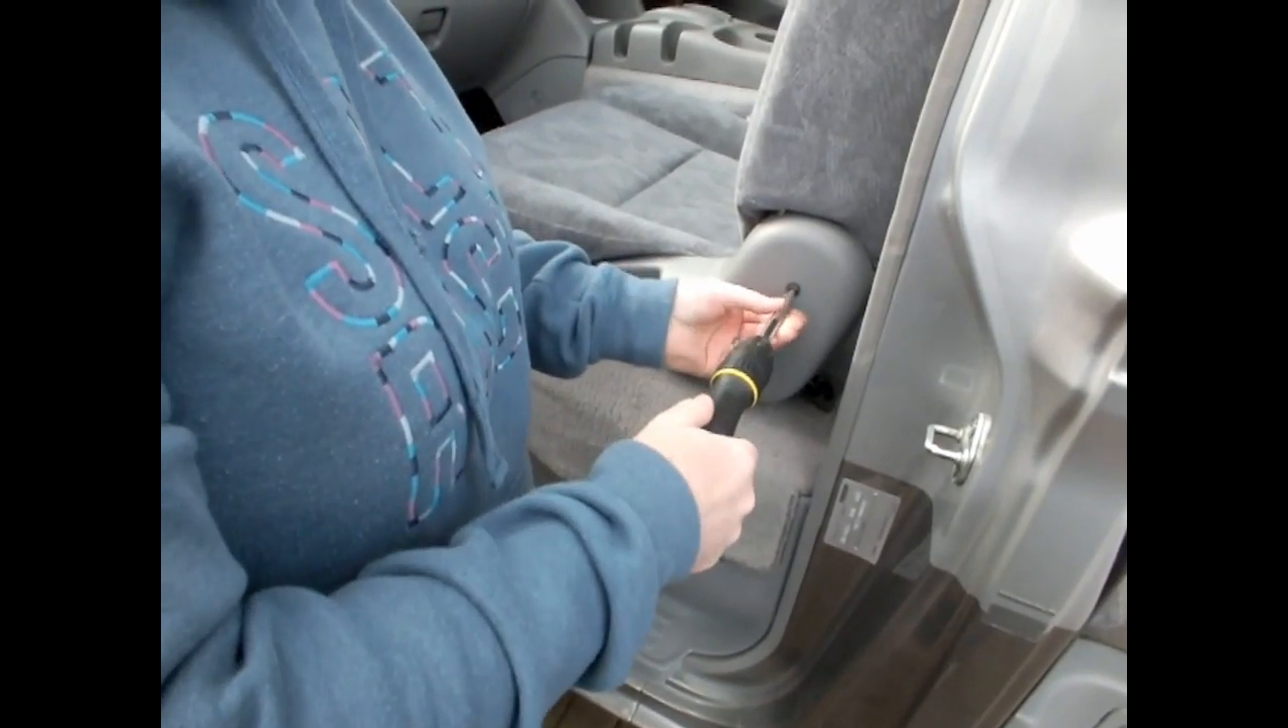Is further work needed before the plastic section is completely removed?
Yes.